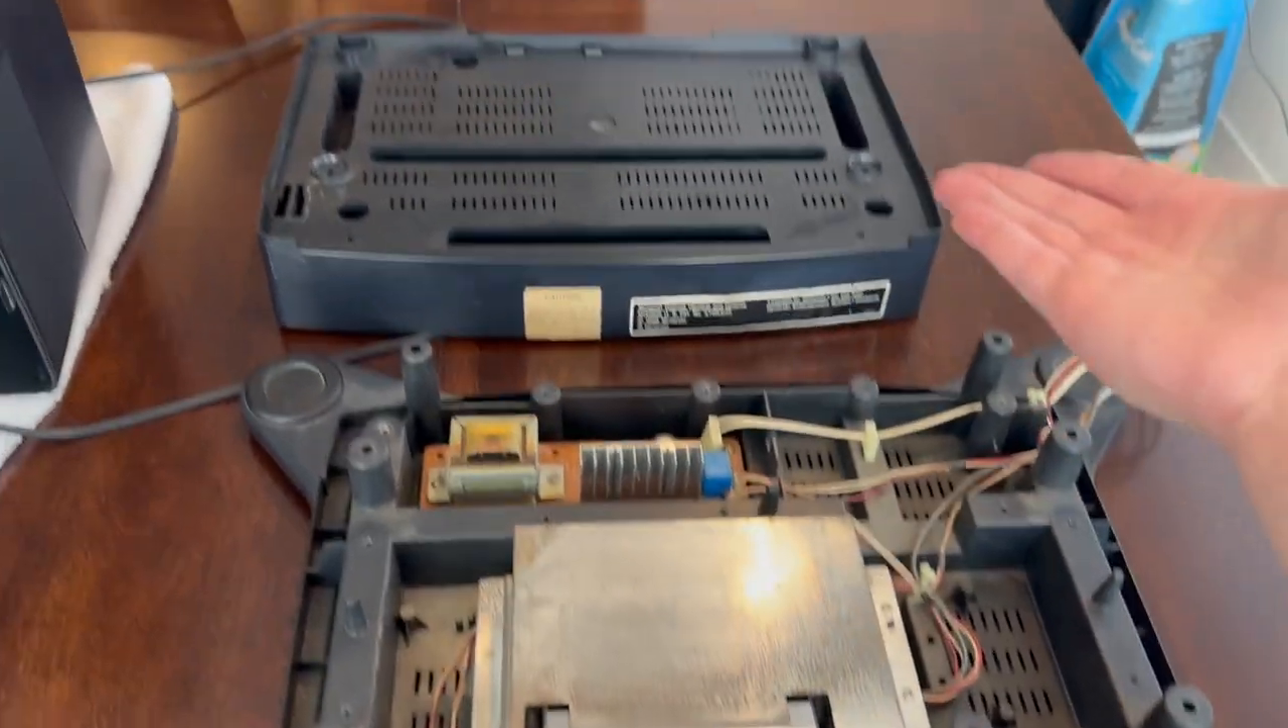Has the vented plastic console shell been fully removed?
Yes.